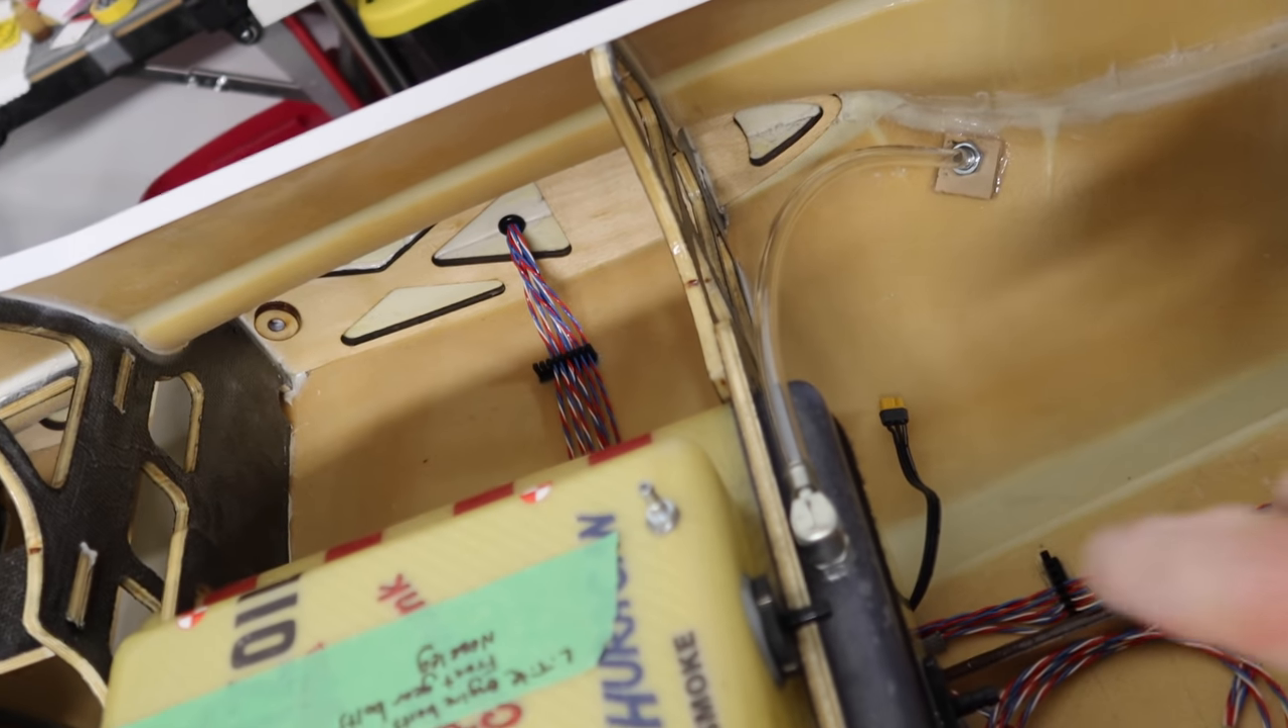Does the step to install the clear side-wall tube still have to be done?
No.